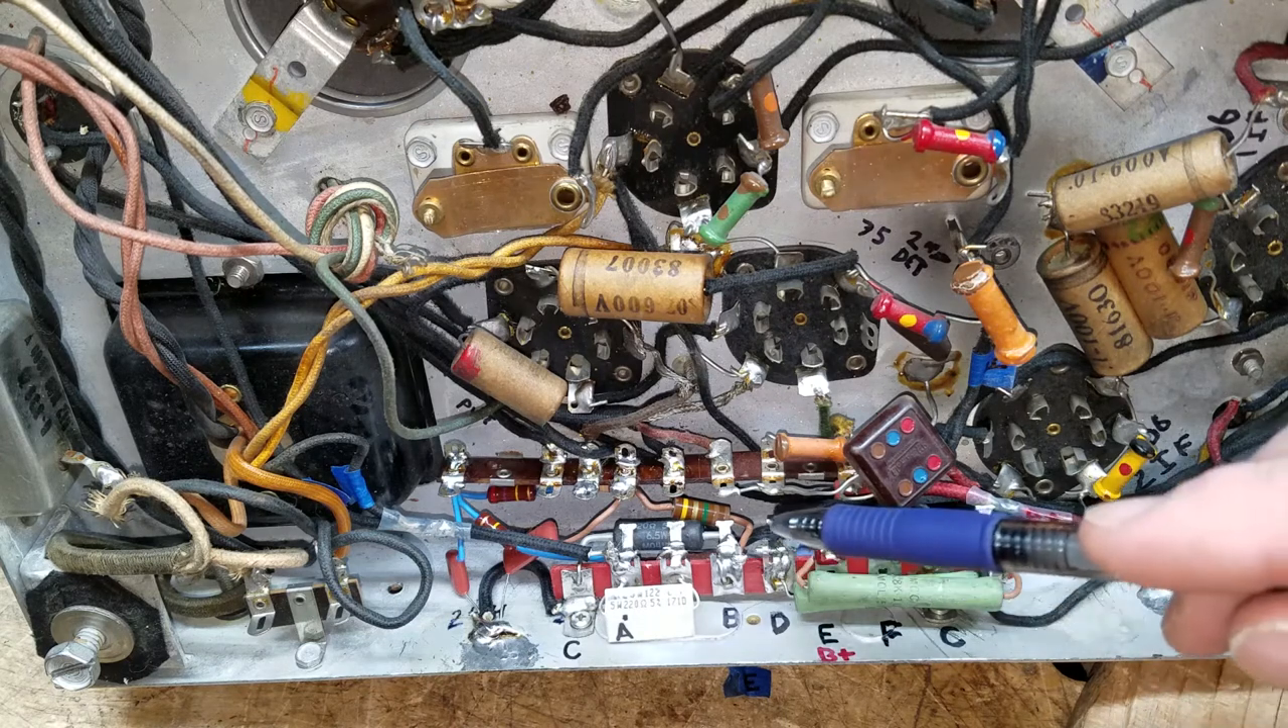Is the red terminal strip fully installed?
Yes.